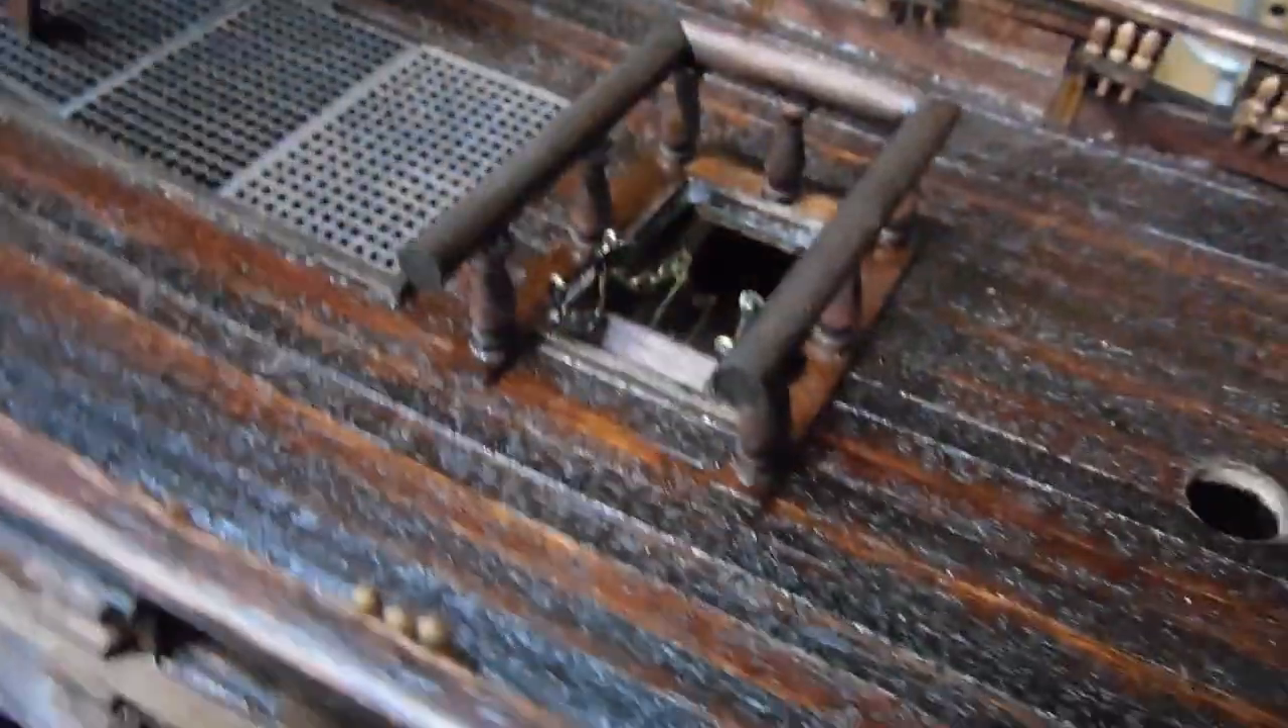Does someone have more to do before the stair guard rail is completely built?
No.